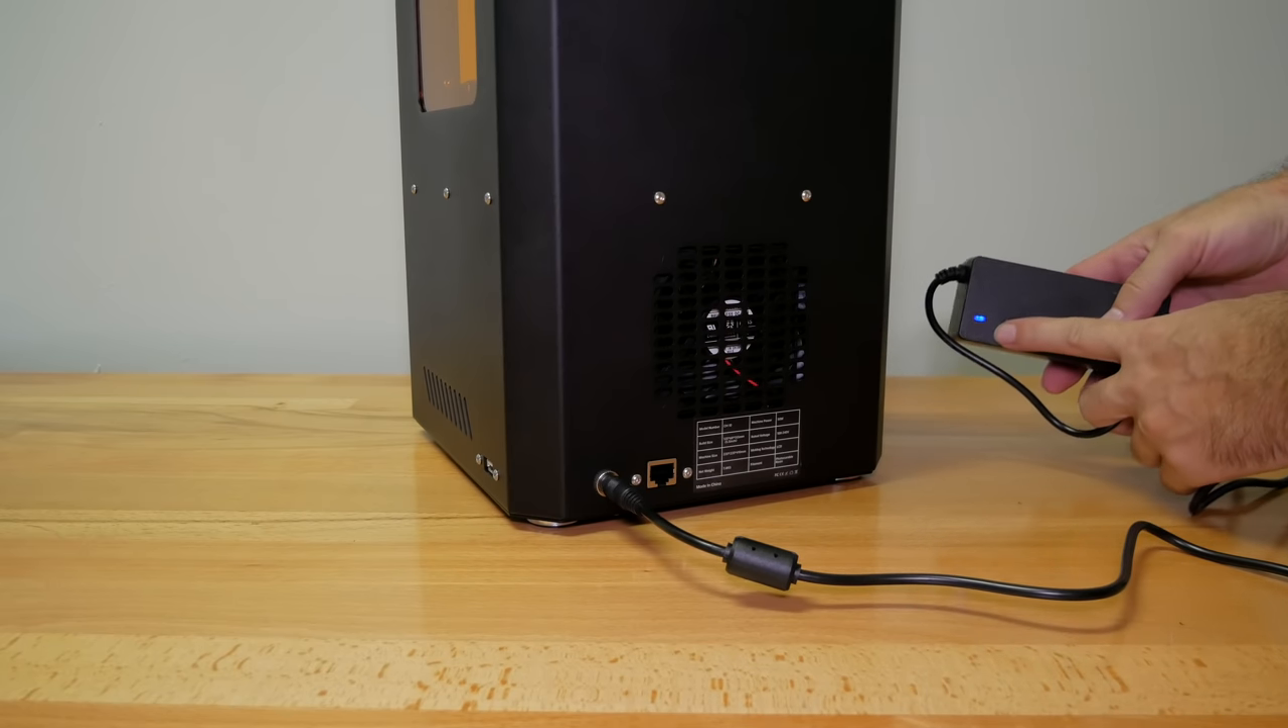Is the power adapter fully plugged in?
Yes.